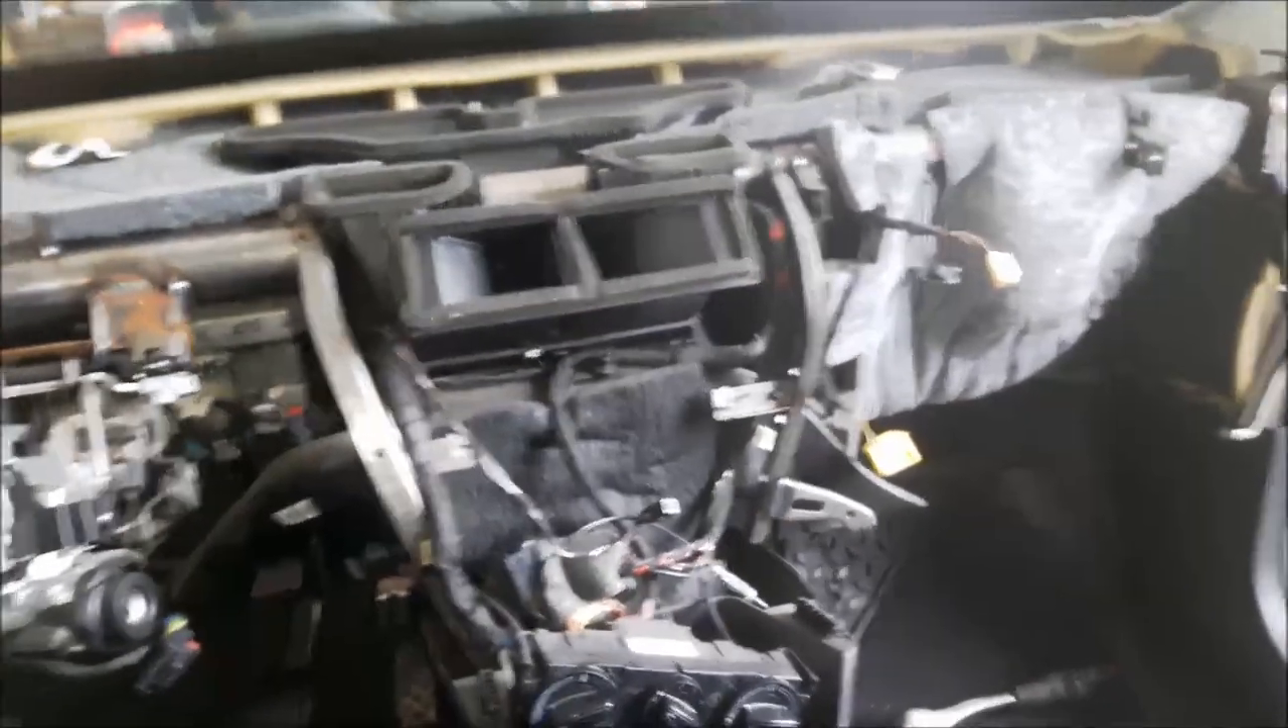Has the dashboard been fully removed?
Yes.